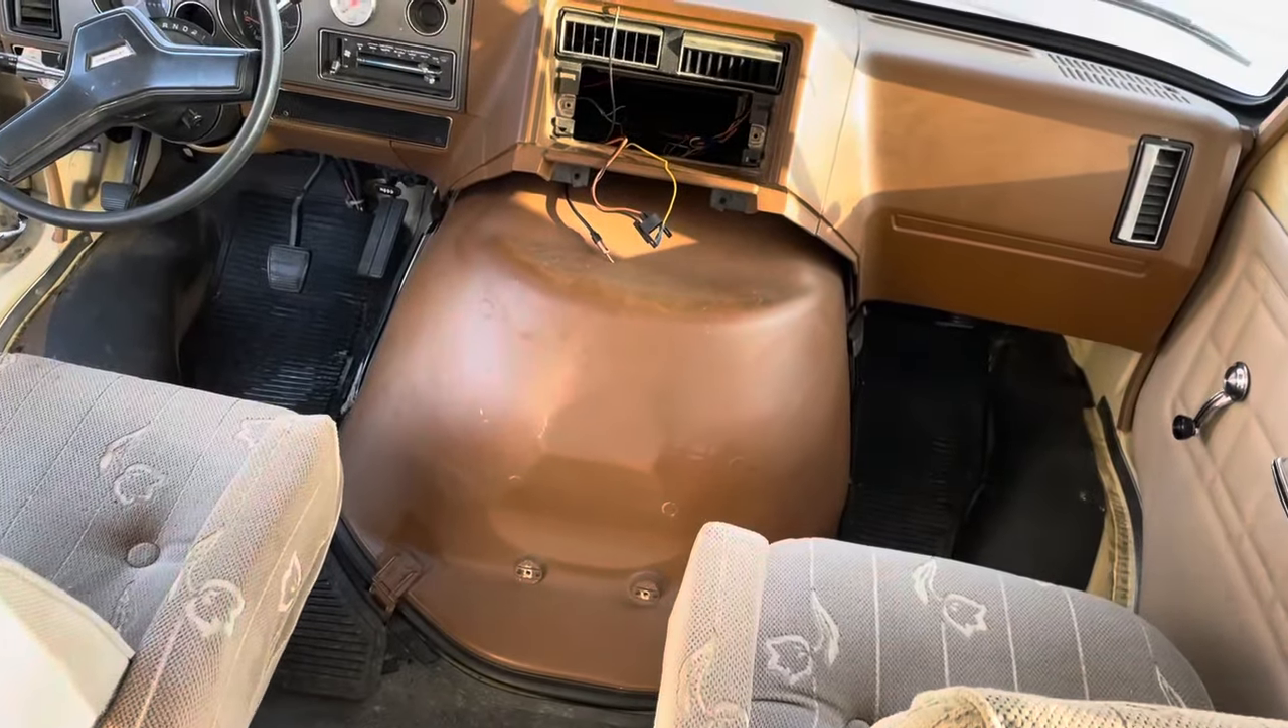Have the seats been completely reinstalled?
Yes.